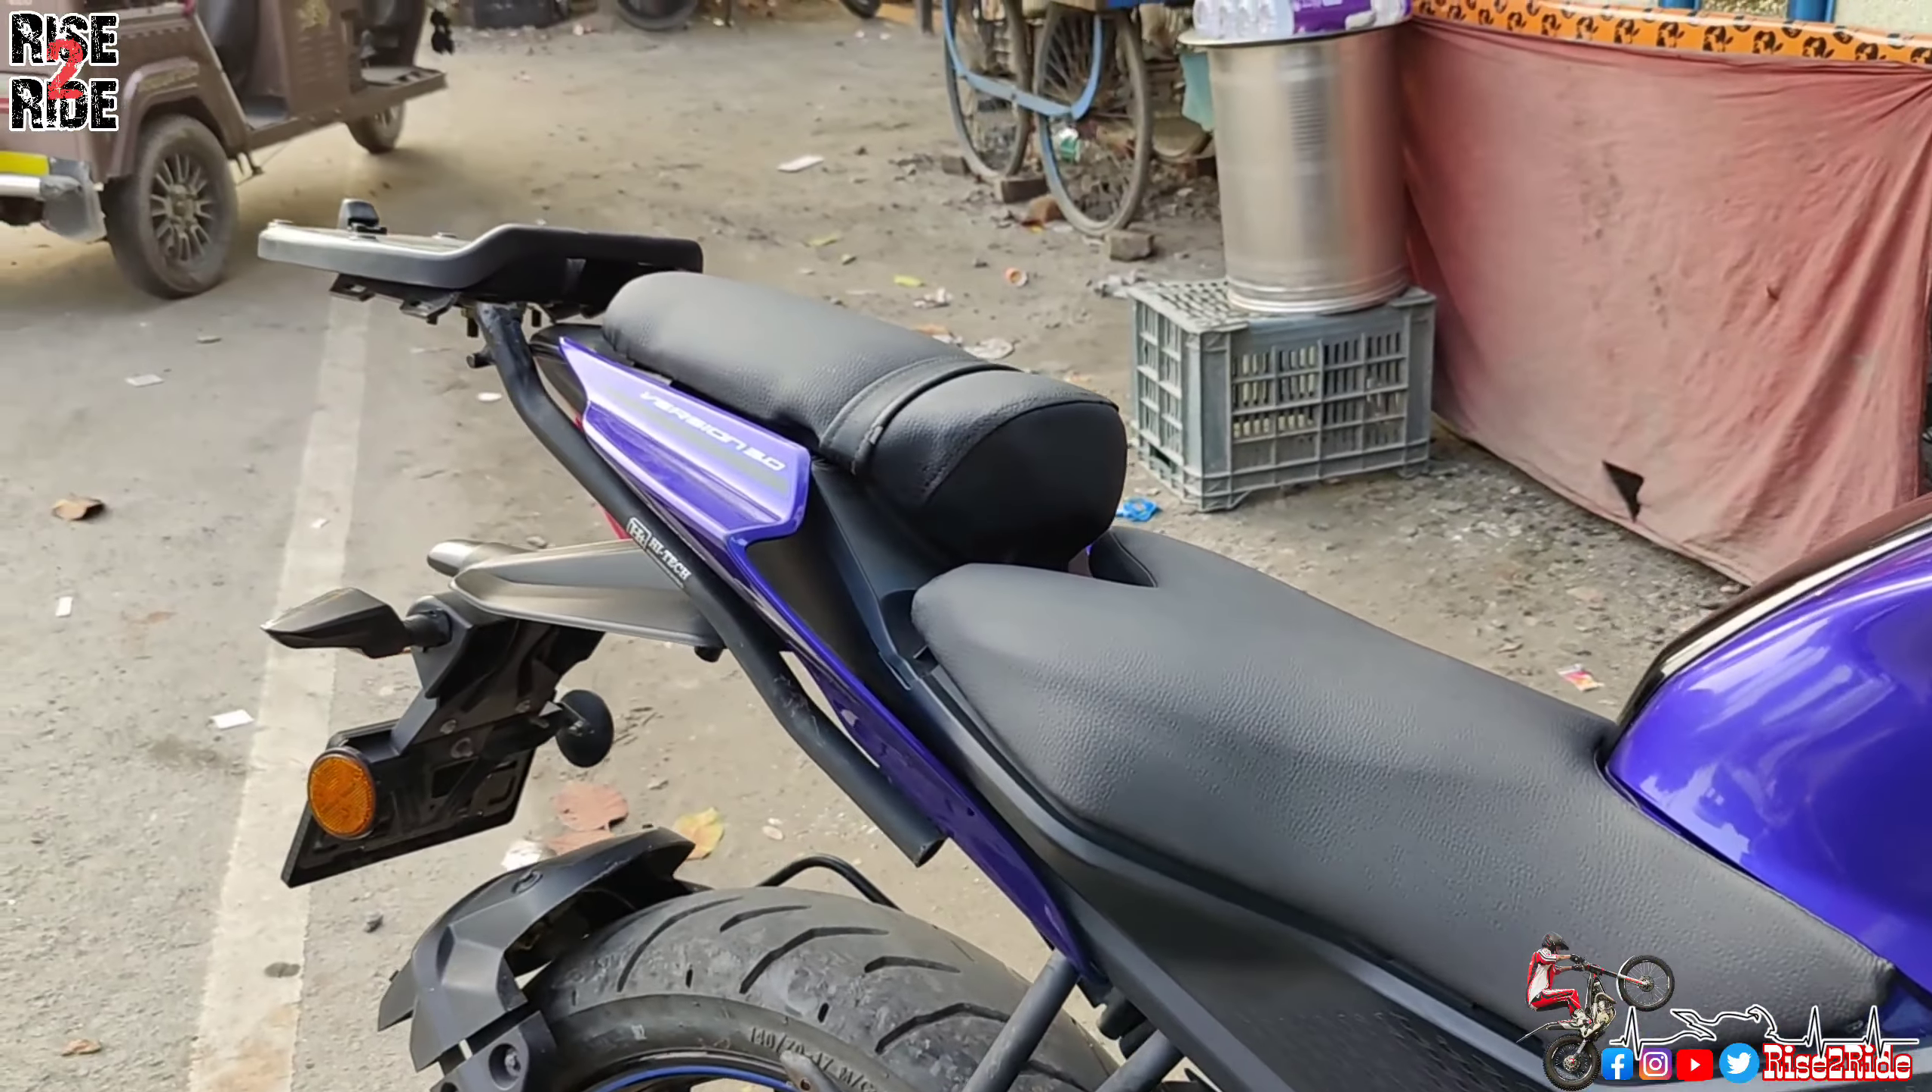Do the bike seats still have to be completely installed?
No.